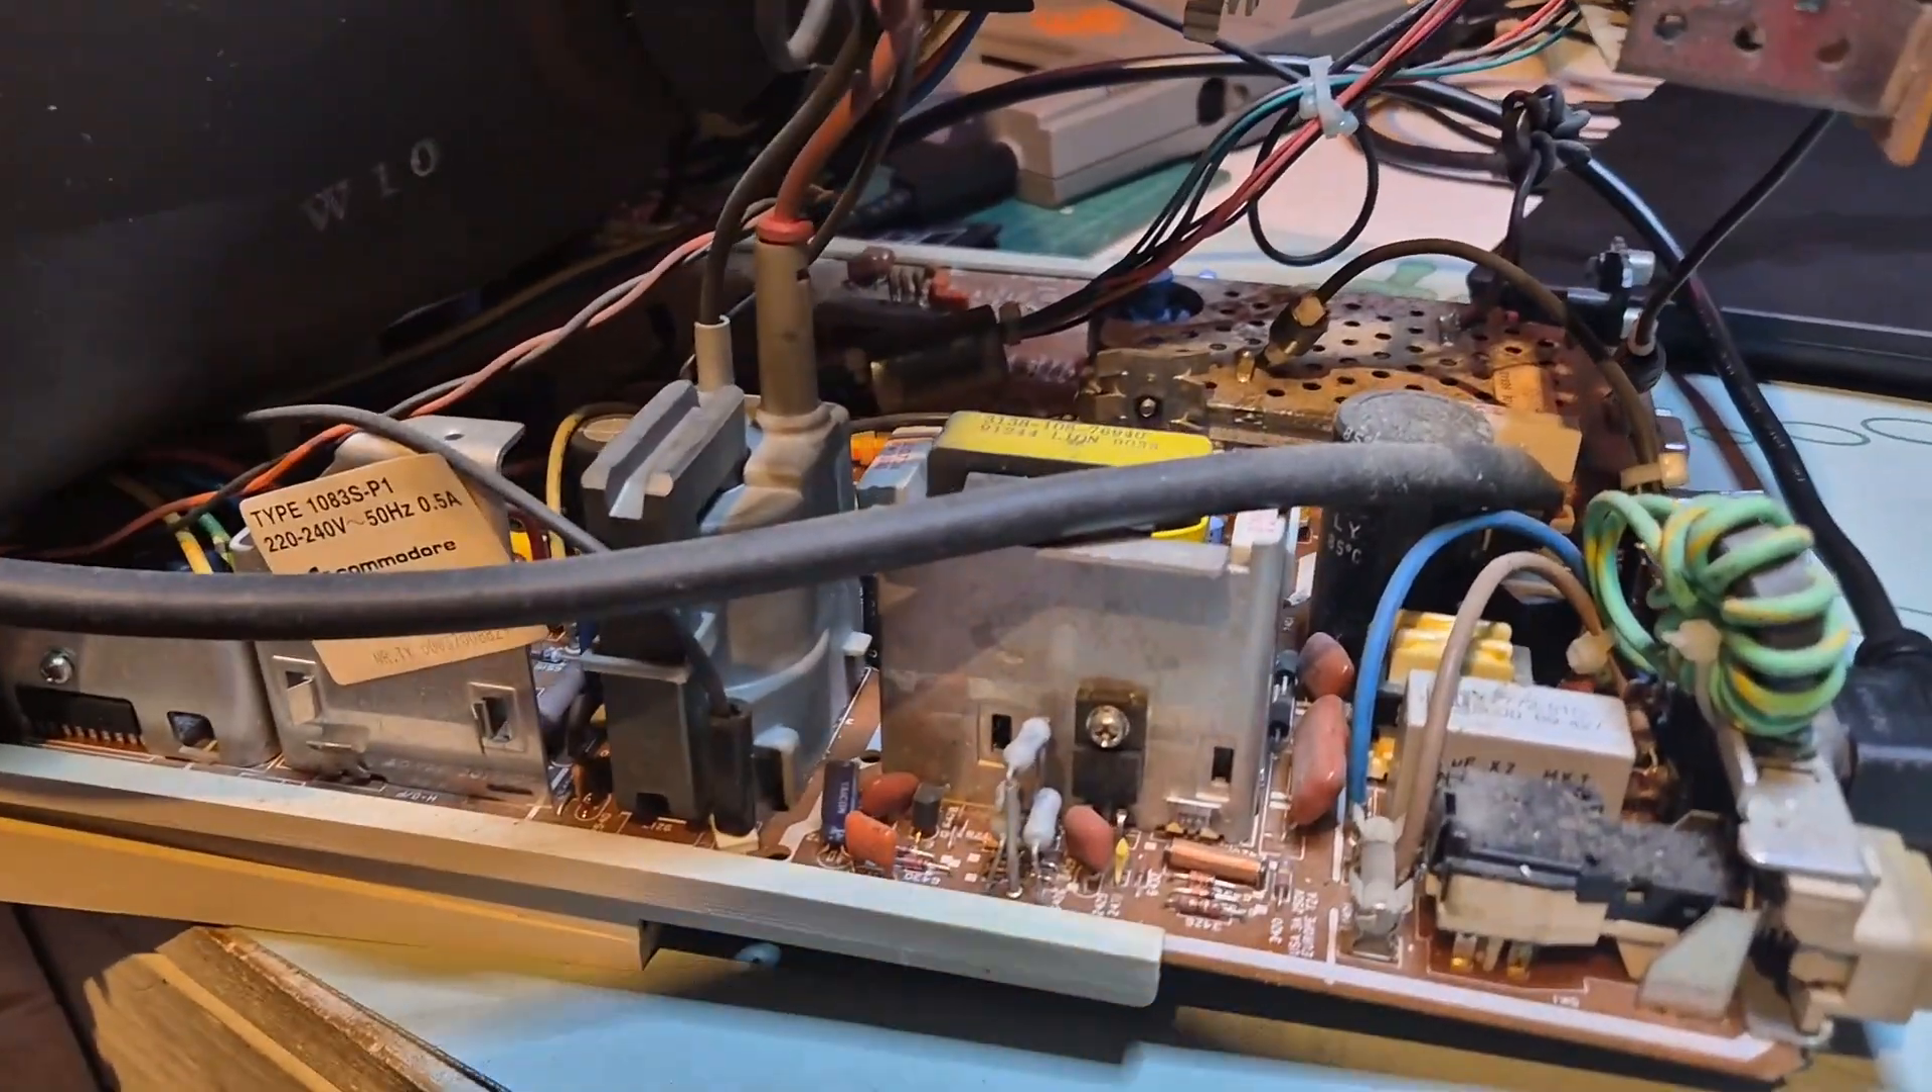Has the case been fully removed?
Yes.